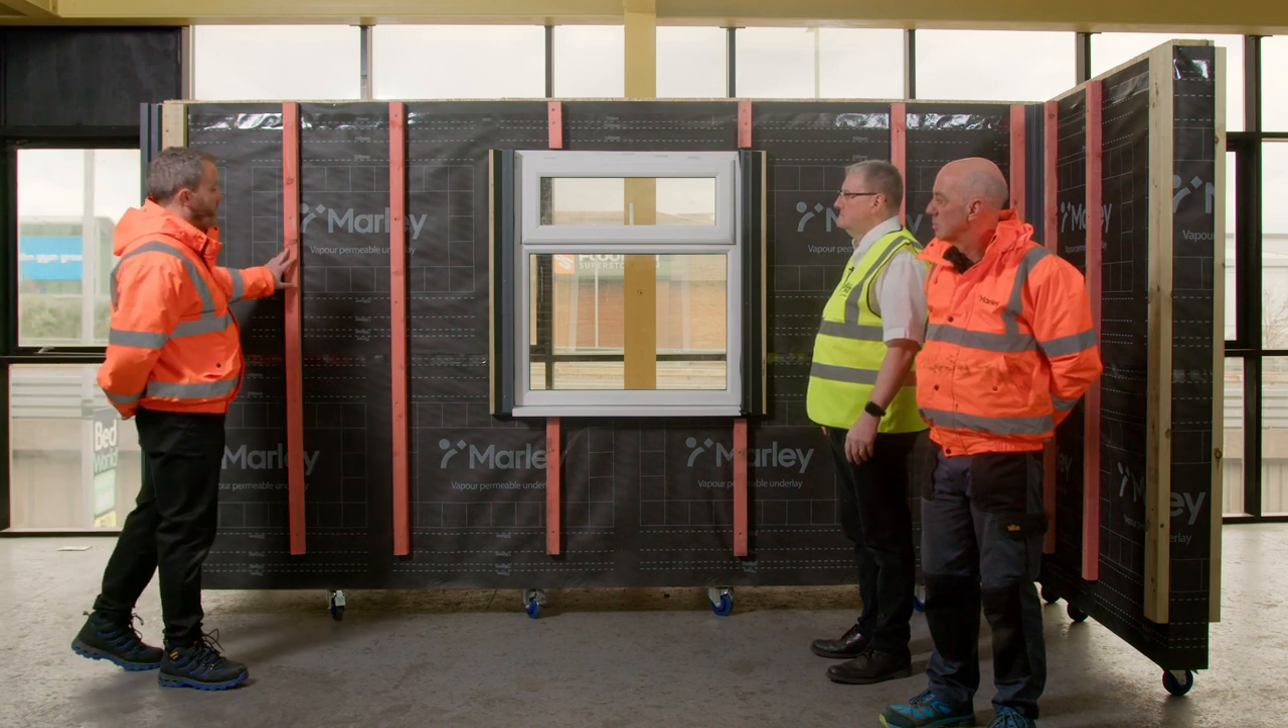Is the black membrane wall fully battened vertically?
Yes.